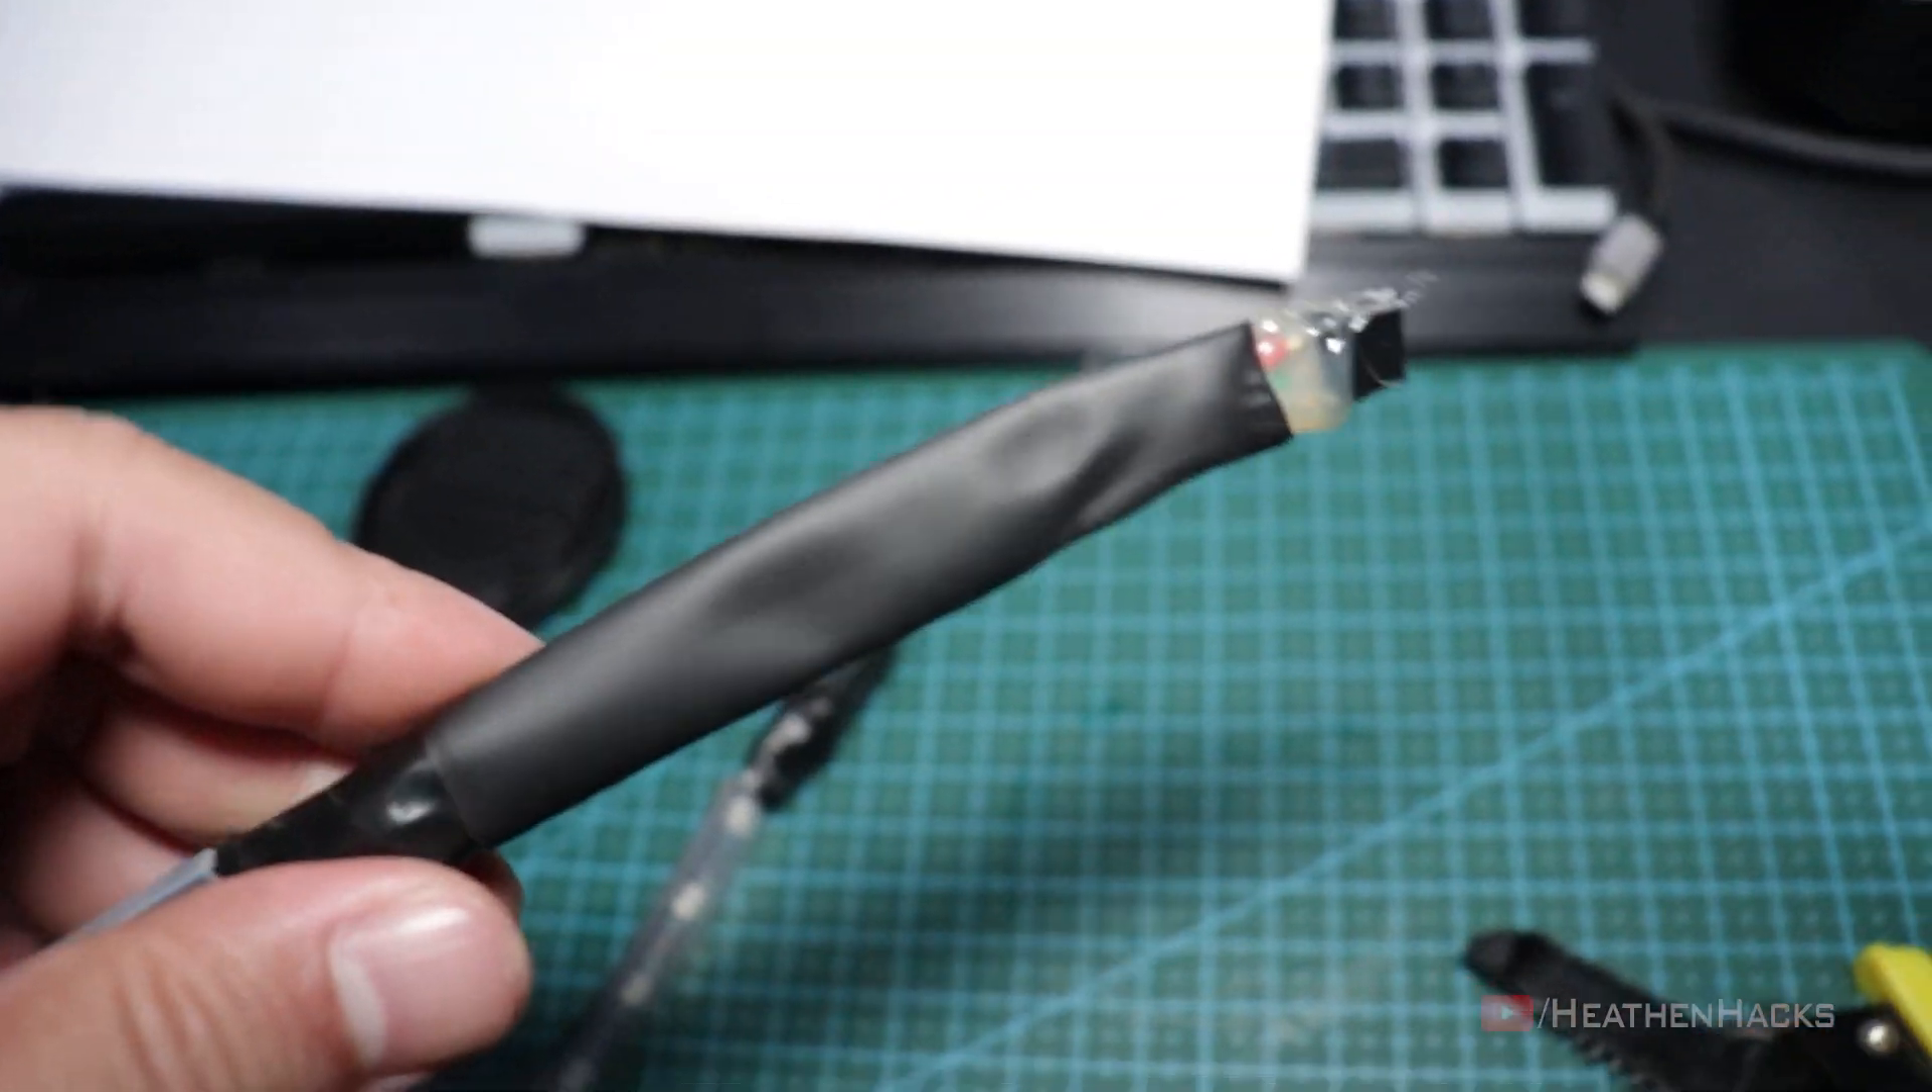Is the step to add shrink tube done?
Yes.